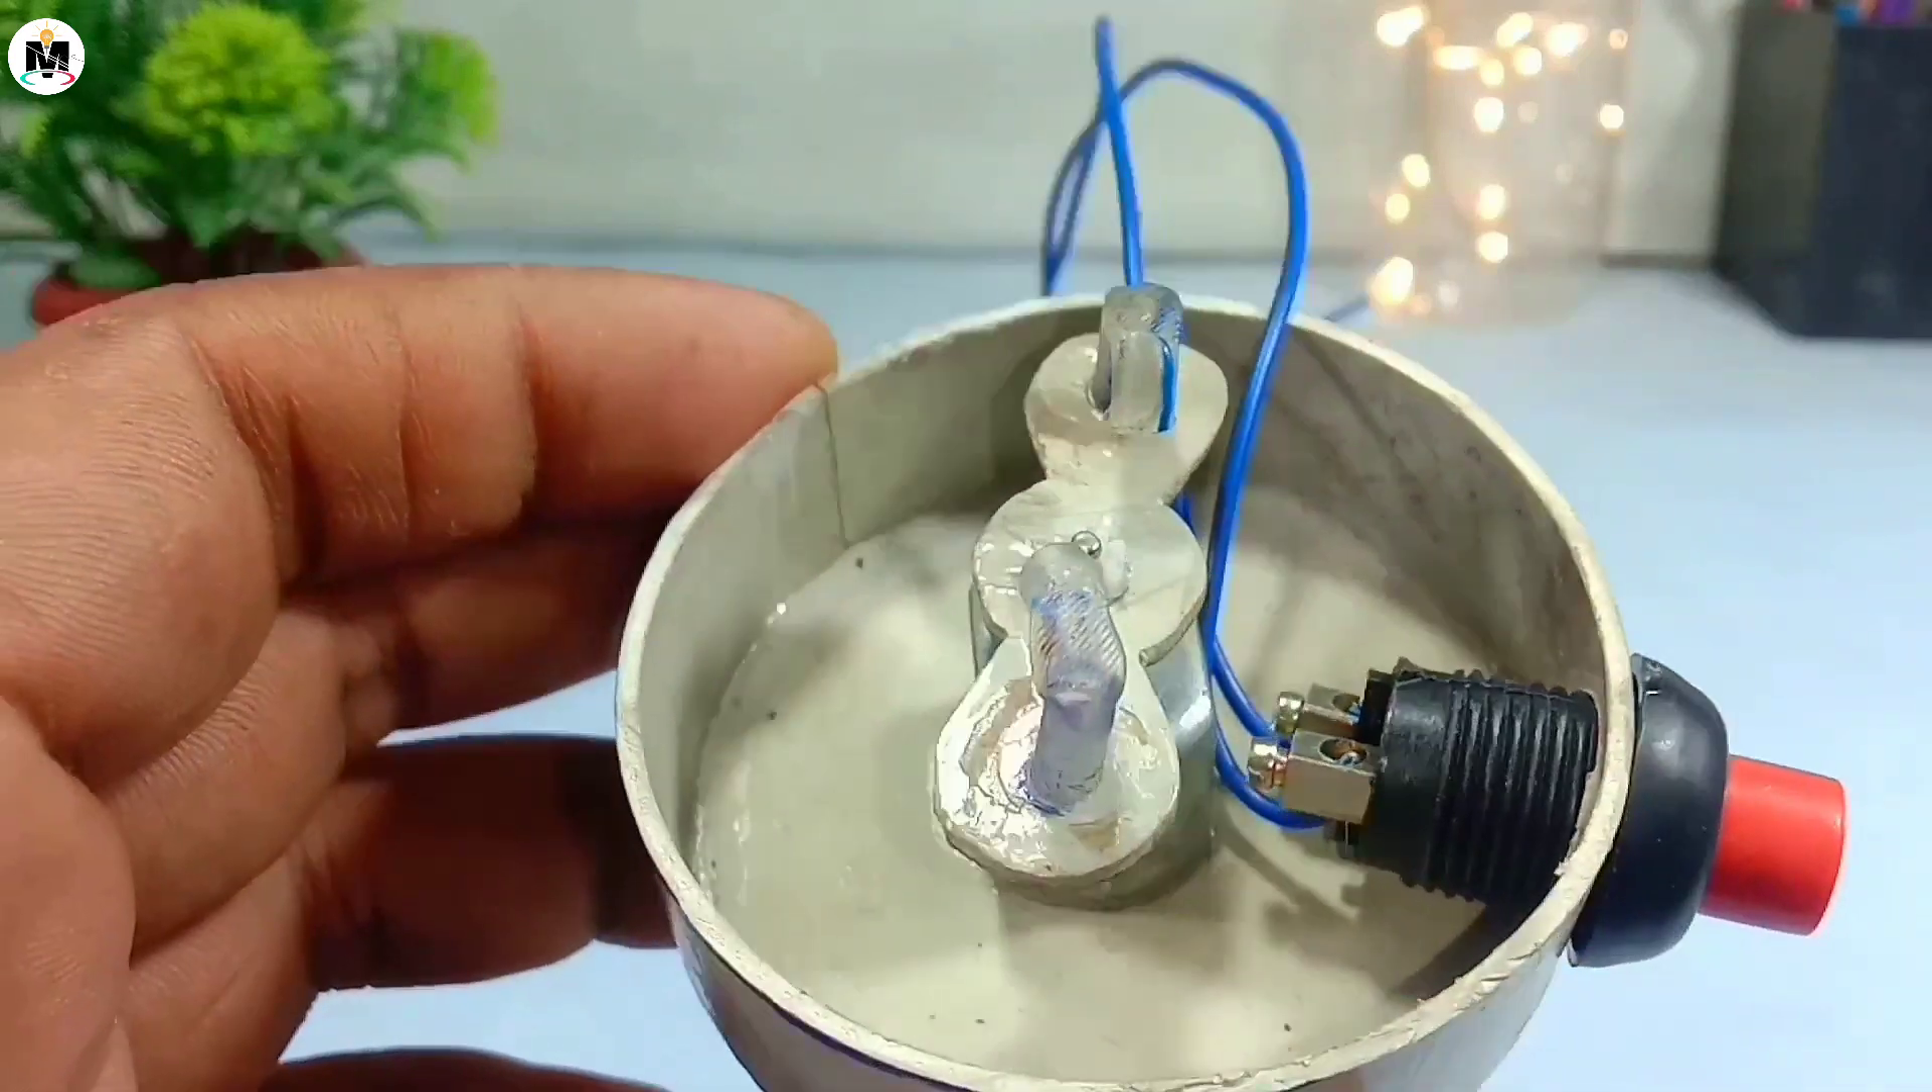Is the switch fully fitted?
Yes.